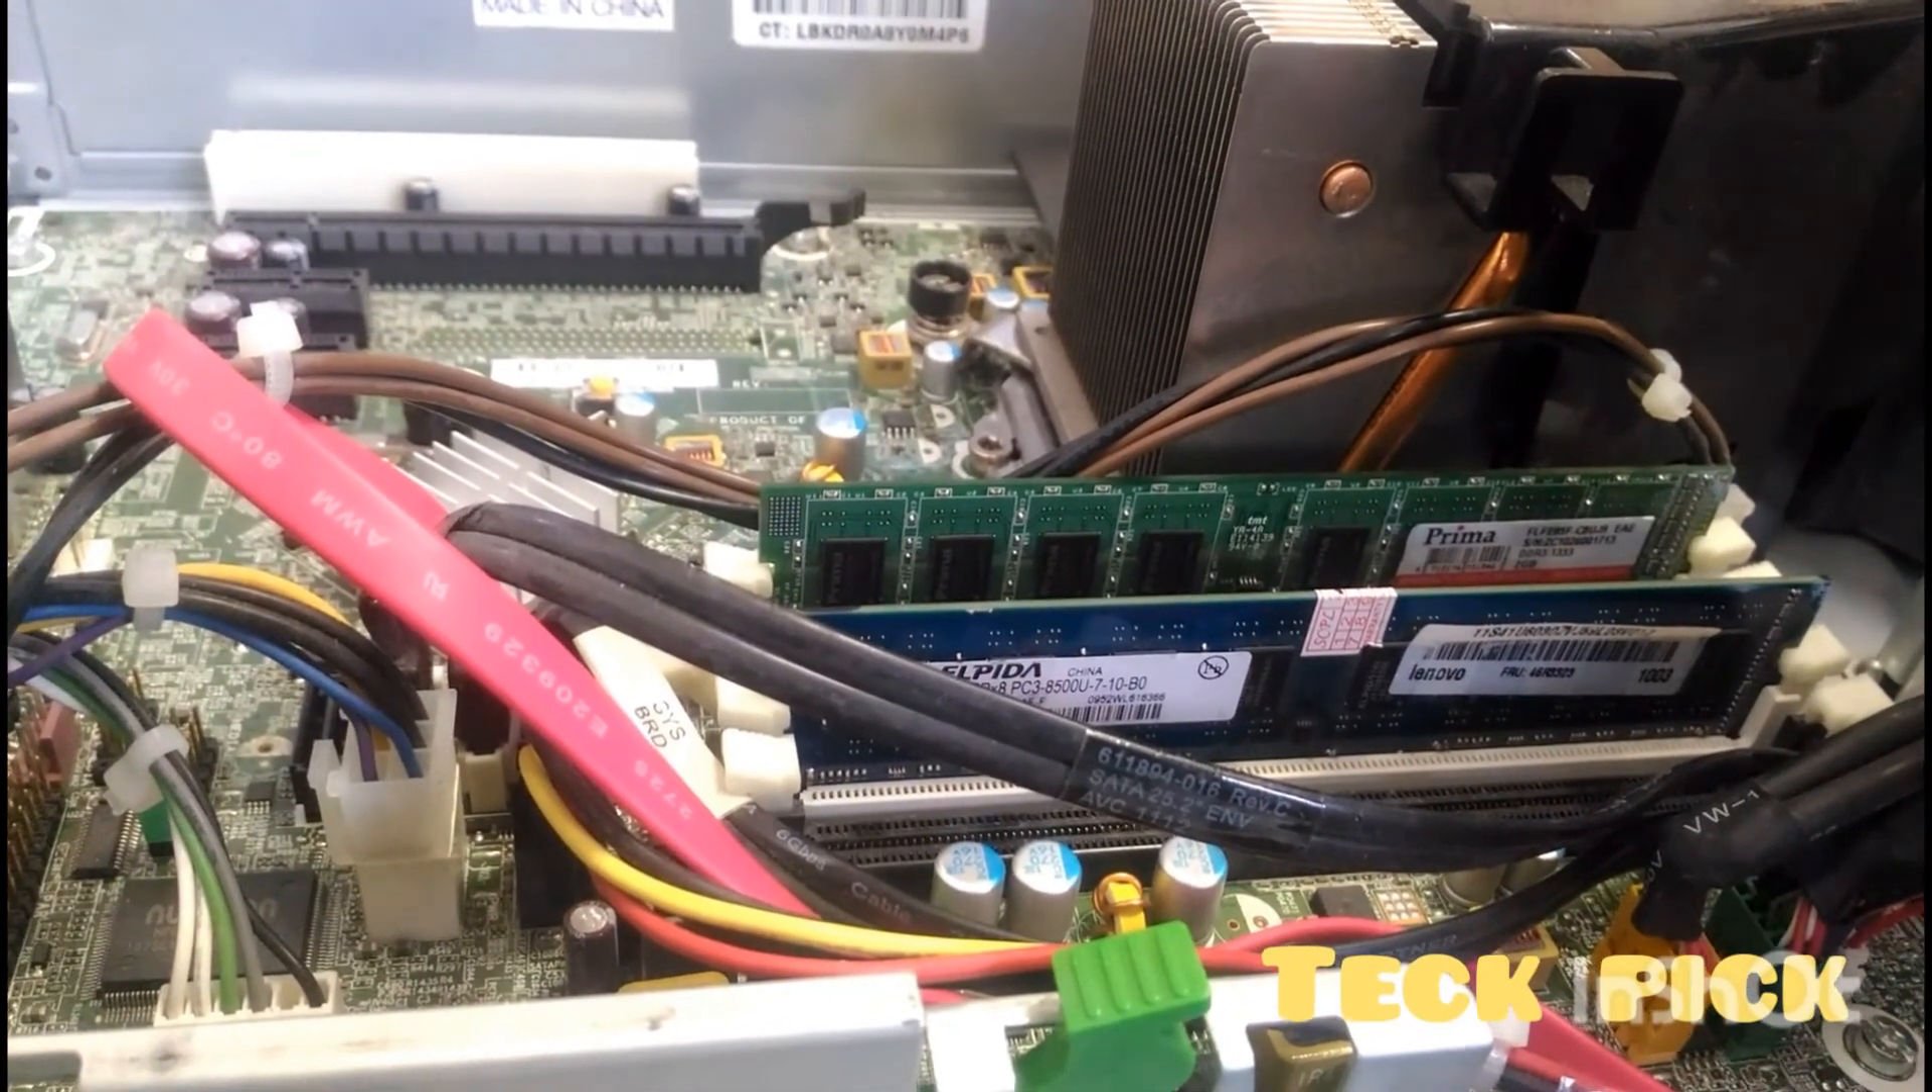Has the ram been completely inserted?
Yes.